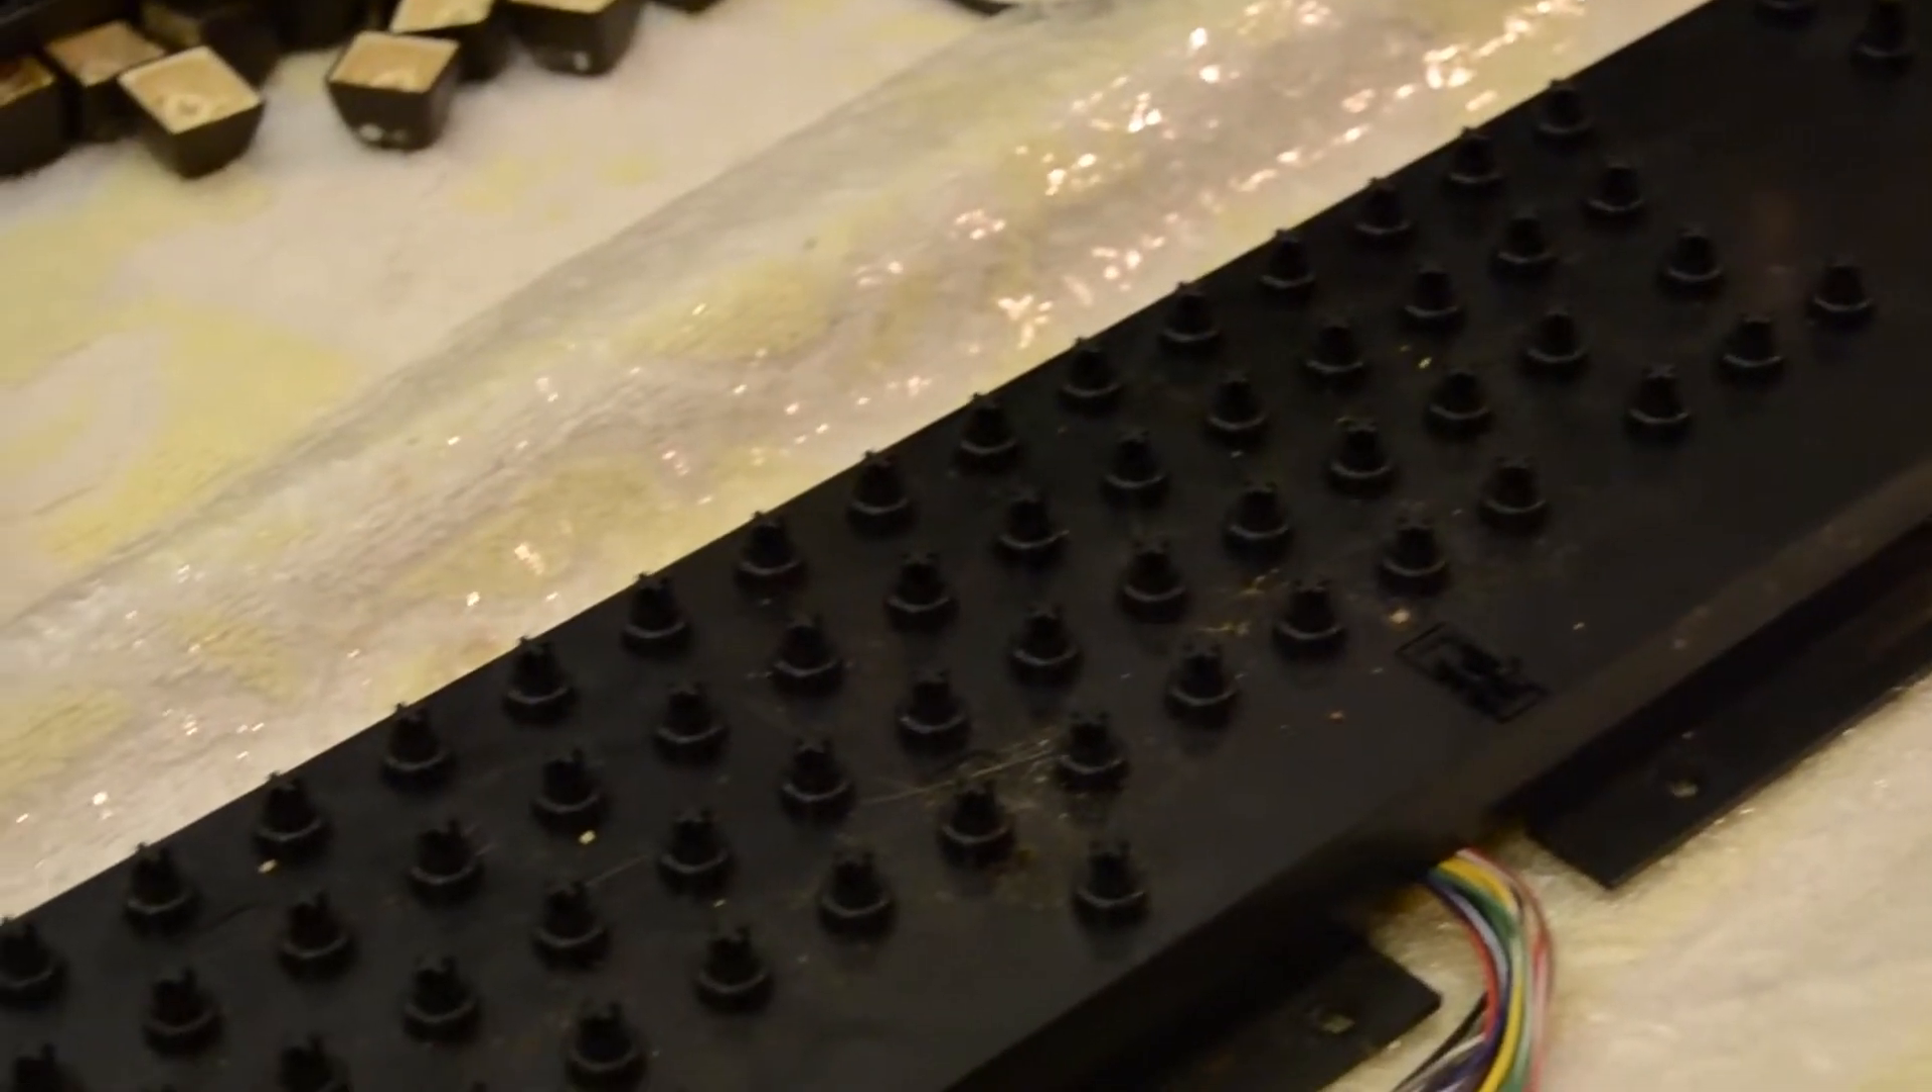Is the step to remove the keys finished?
Yes.